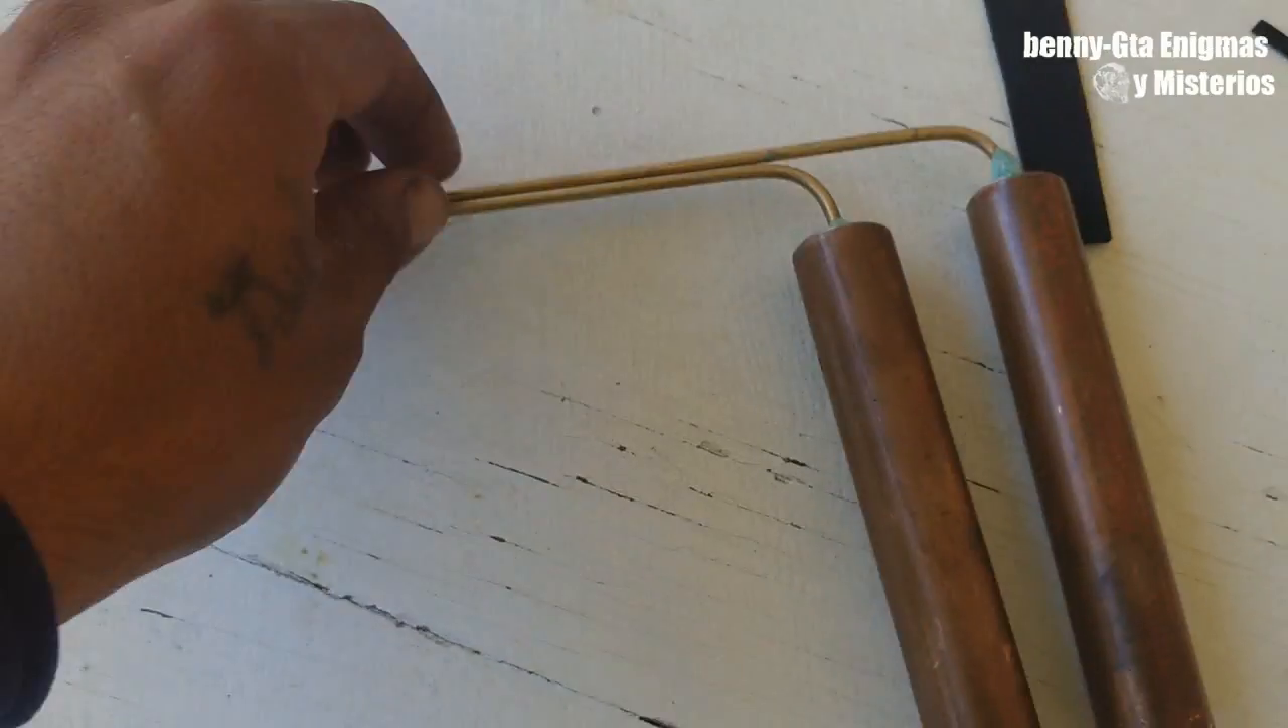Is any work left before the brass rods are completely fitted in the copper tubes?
No.